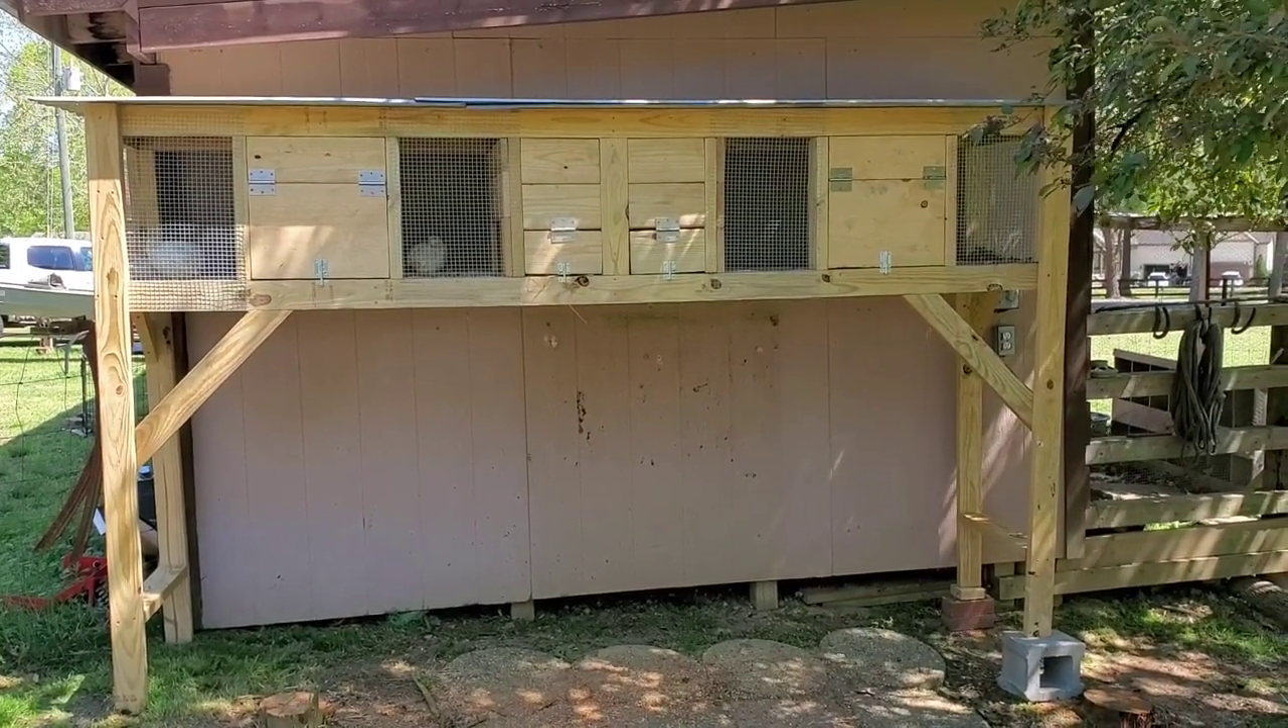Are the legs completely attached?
Yes.